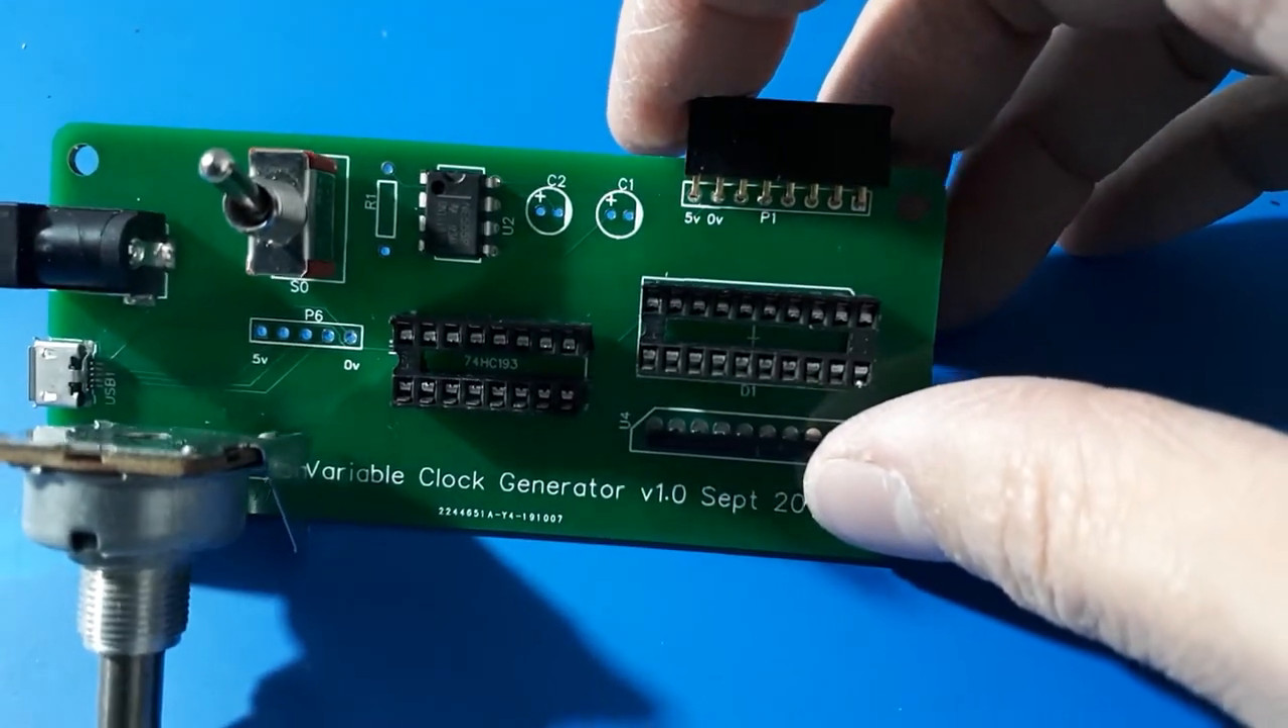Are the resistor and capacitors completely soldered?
No.